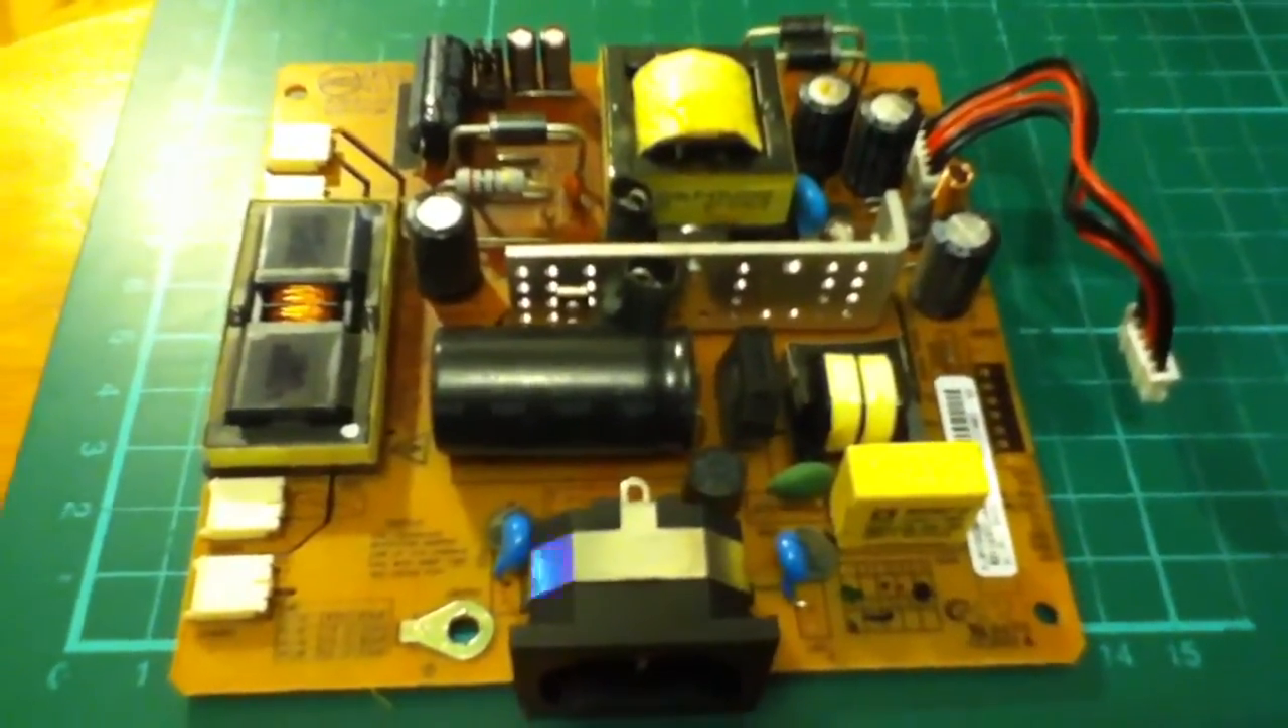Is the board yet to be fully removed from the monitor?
No.